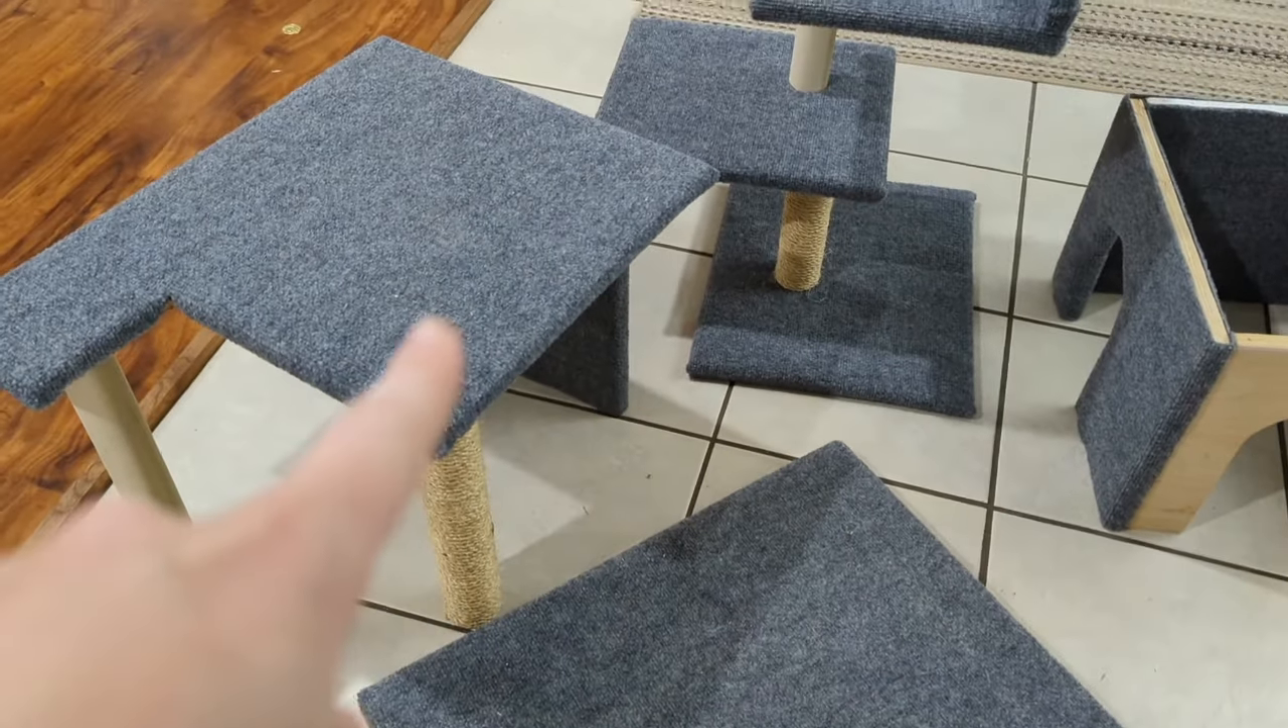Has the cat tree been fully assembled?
No.